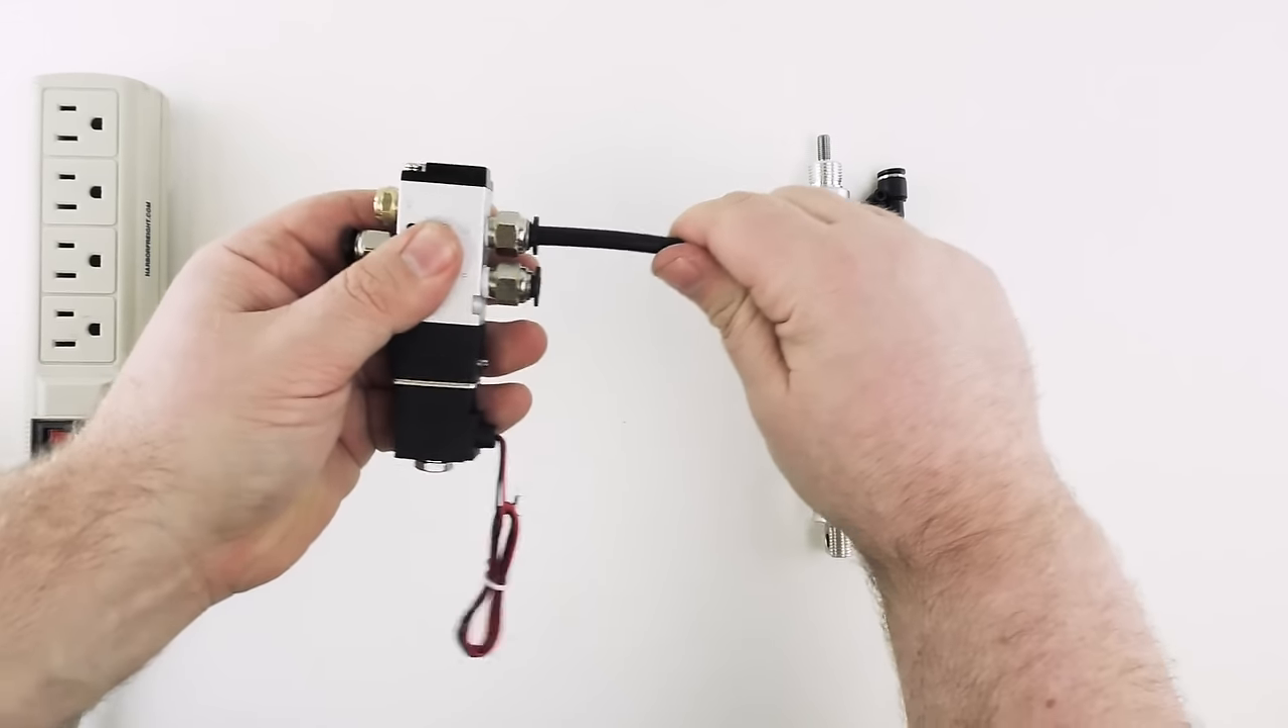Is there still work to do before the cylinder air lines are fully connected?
Yes.